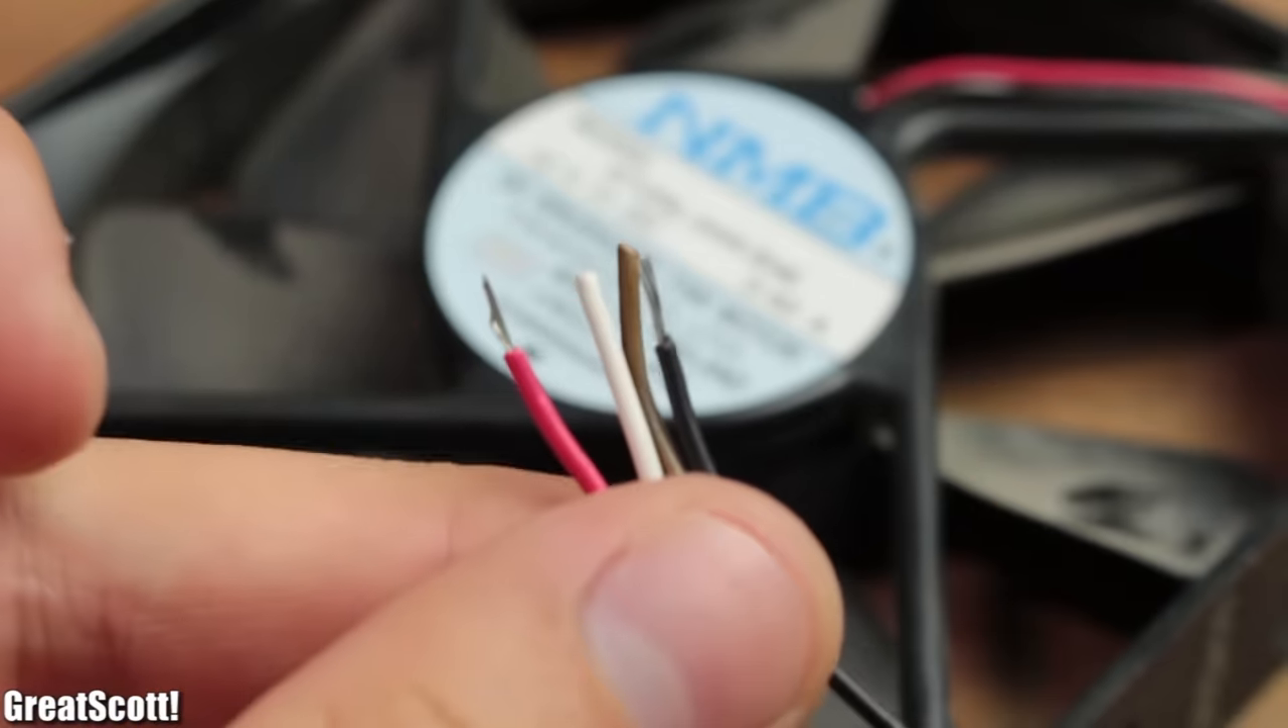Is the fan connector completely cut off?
Yes.